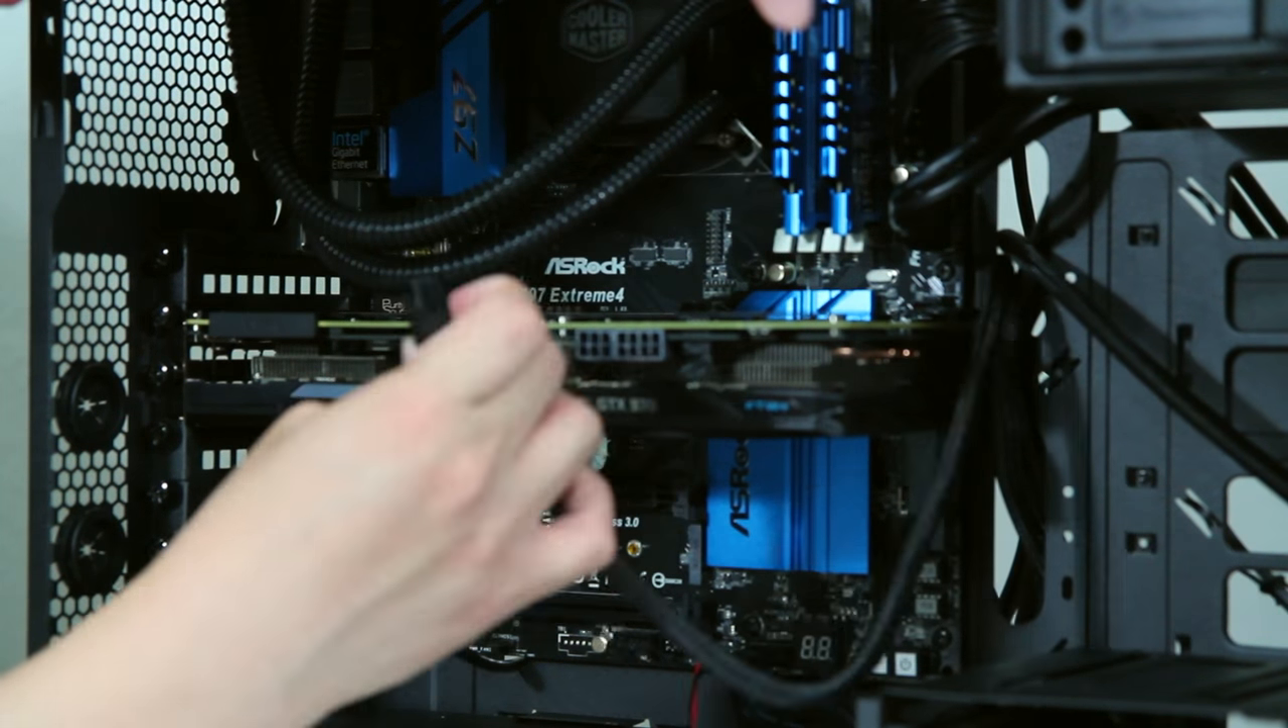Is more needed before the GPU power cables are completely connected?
Yes.